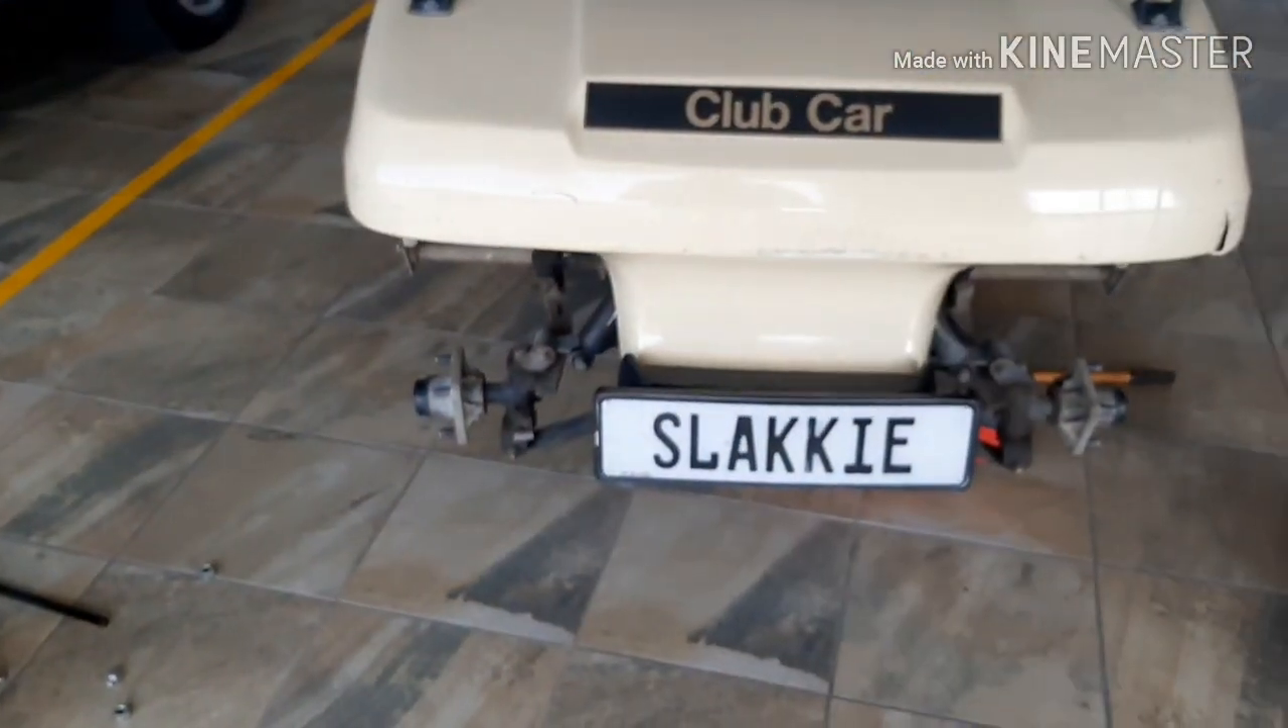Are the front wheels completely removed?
Yes.